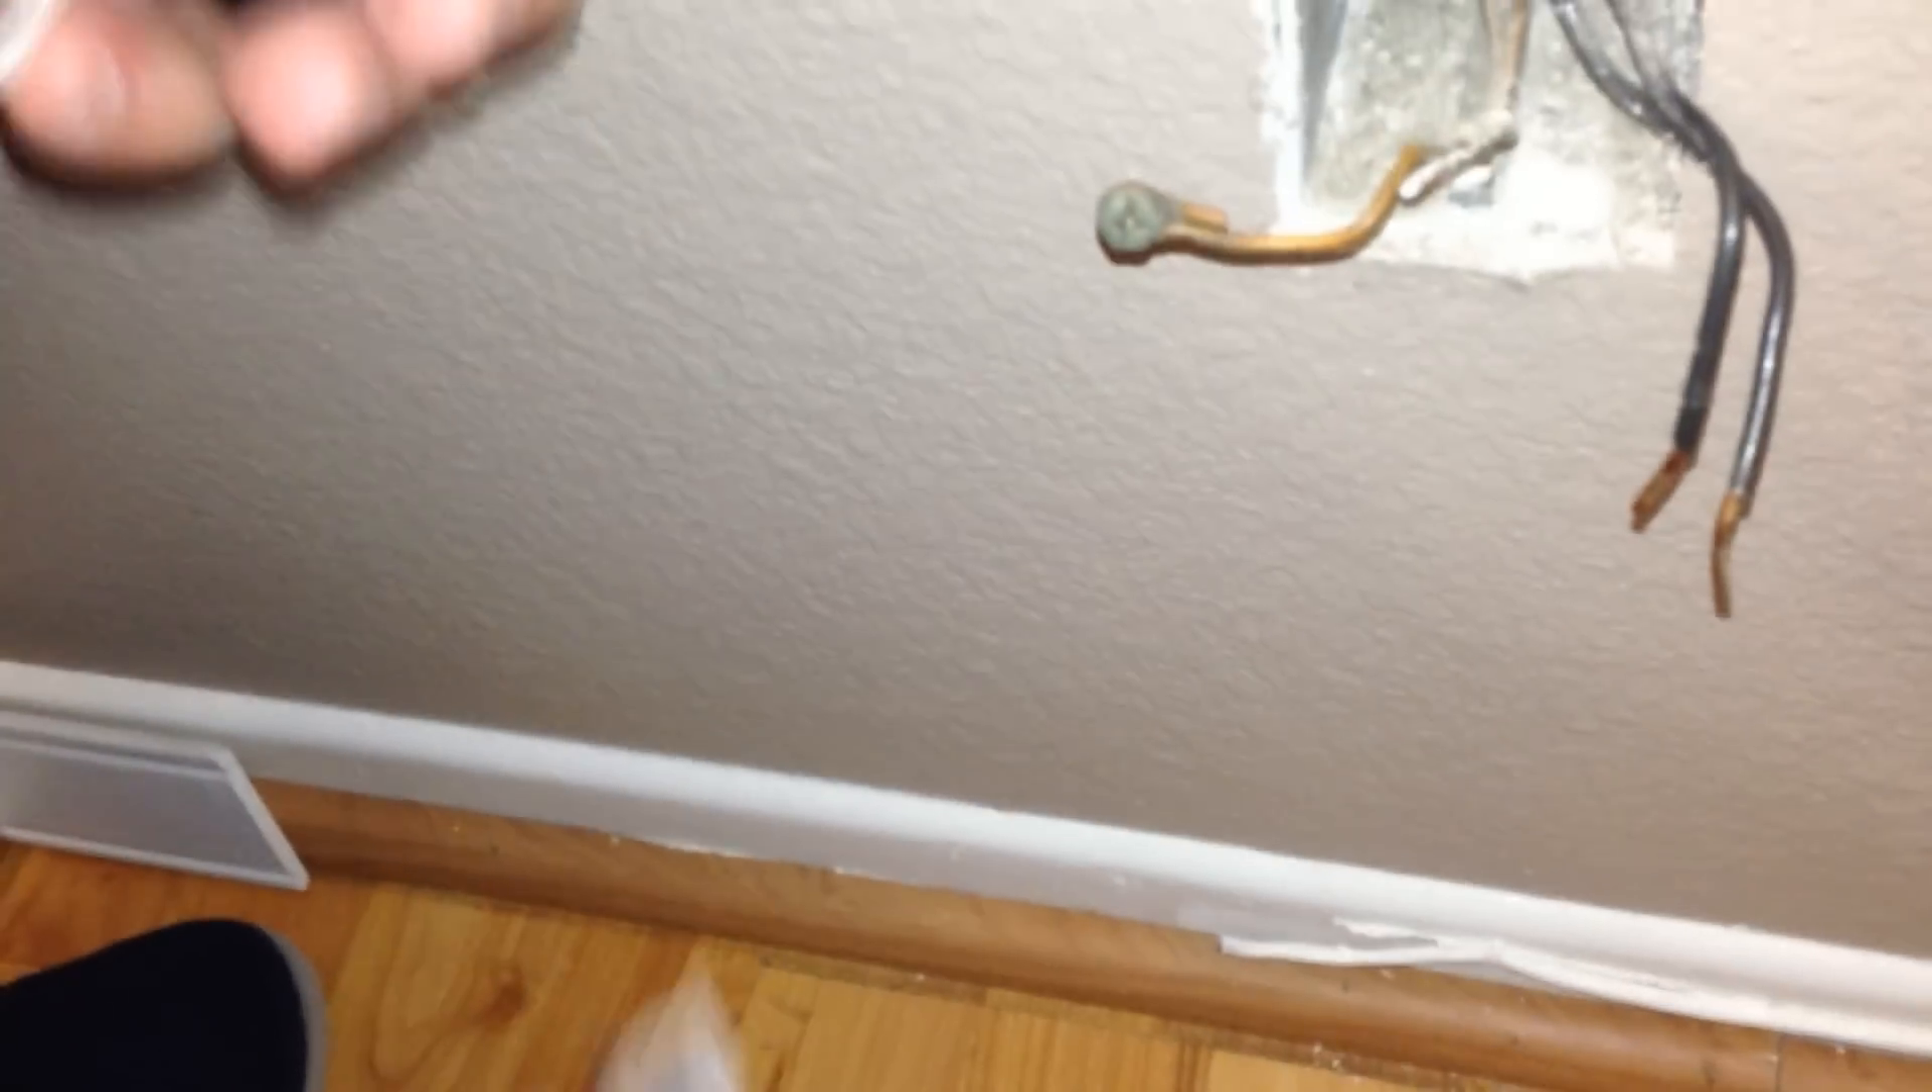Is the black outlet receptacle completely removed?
Yes.